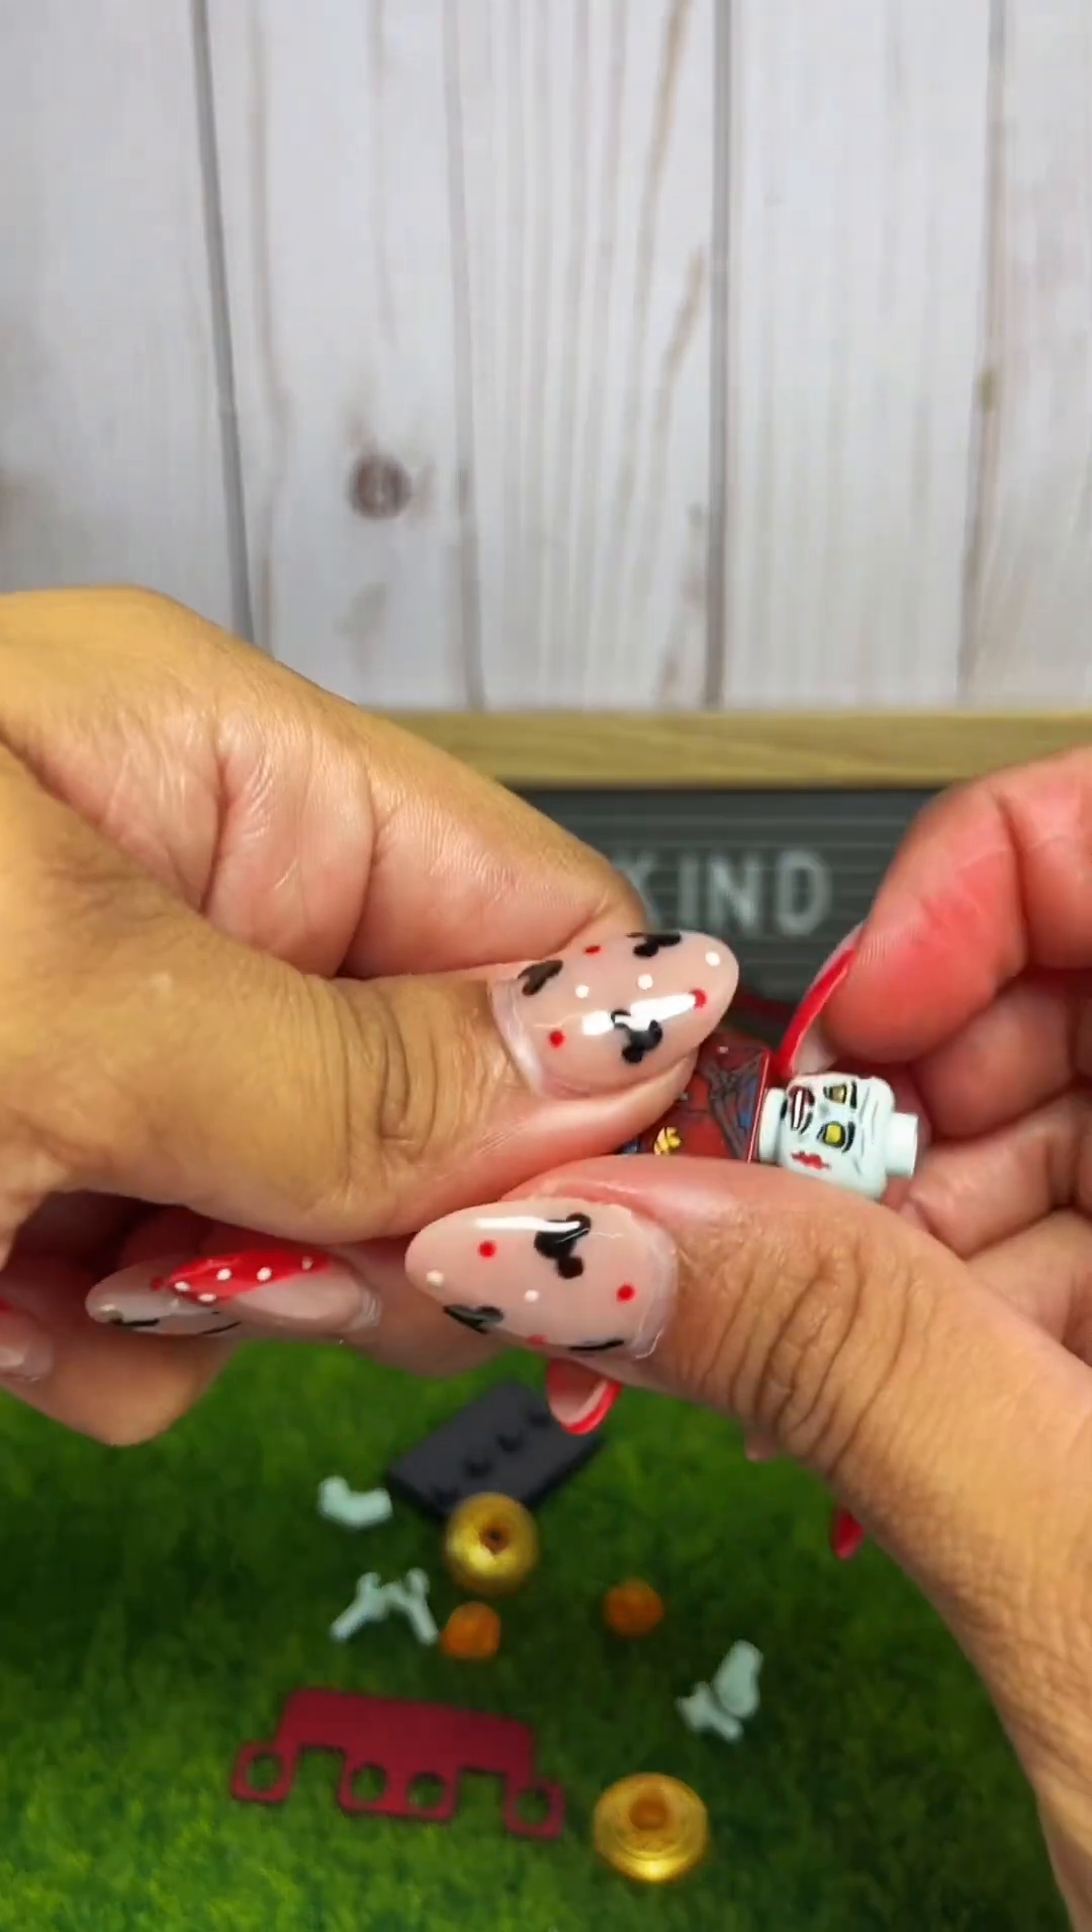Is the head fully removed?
No.